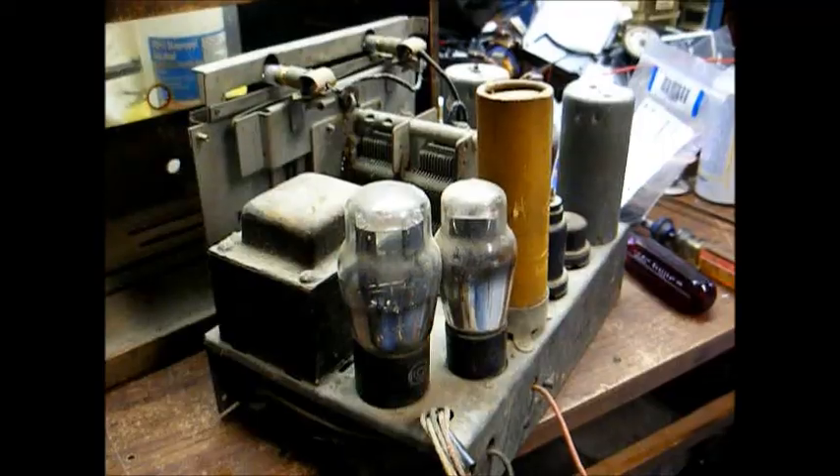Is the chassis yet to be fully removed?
No.